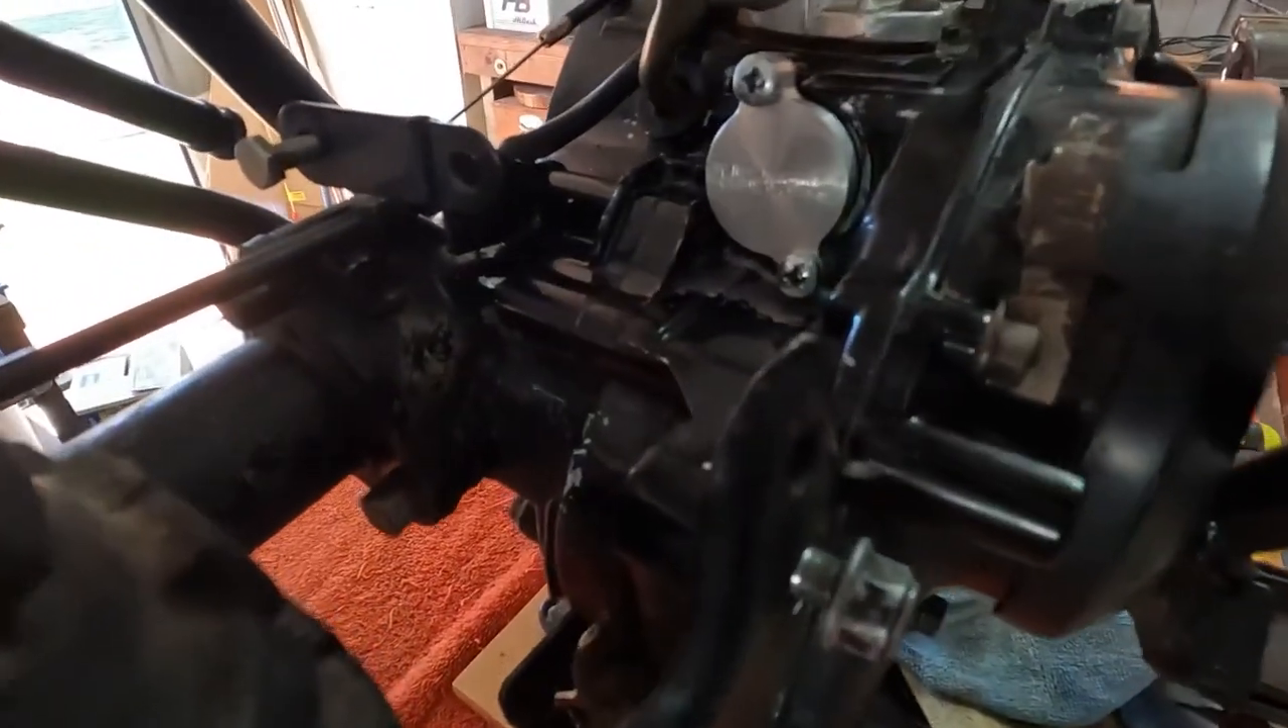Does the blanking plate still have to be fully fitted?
No.